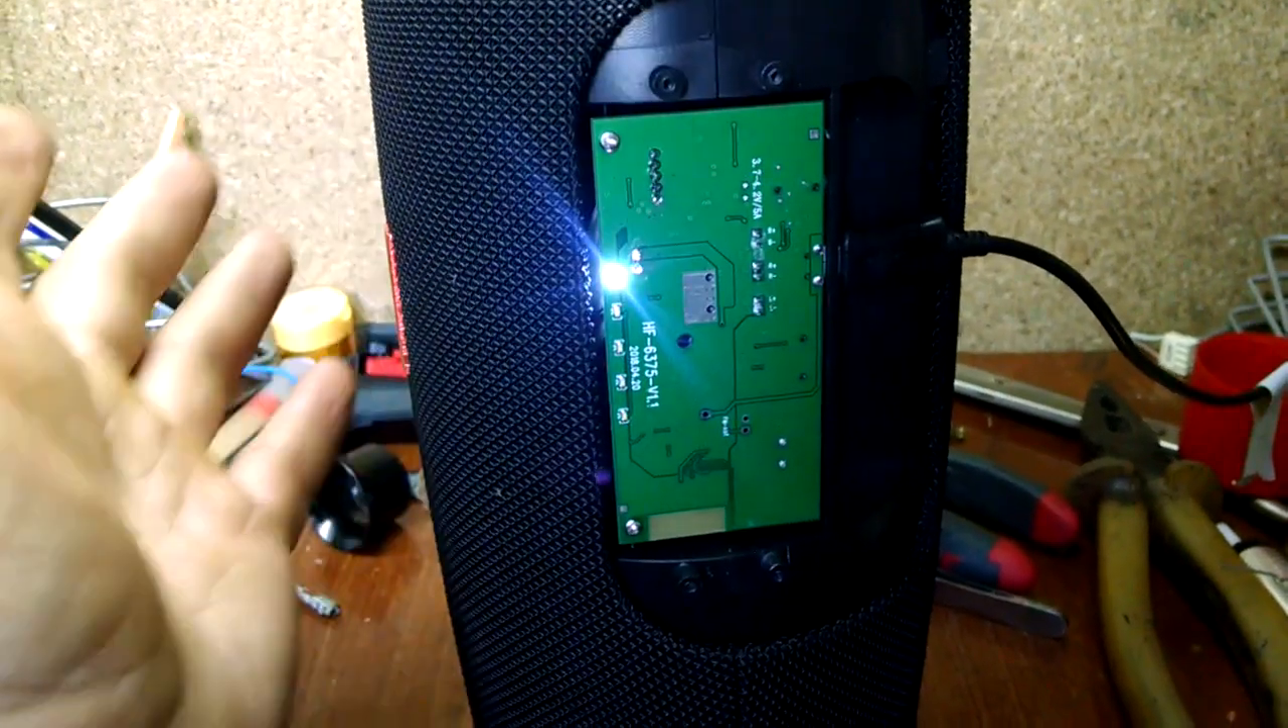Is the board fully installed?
Yes.